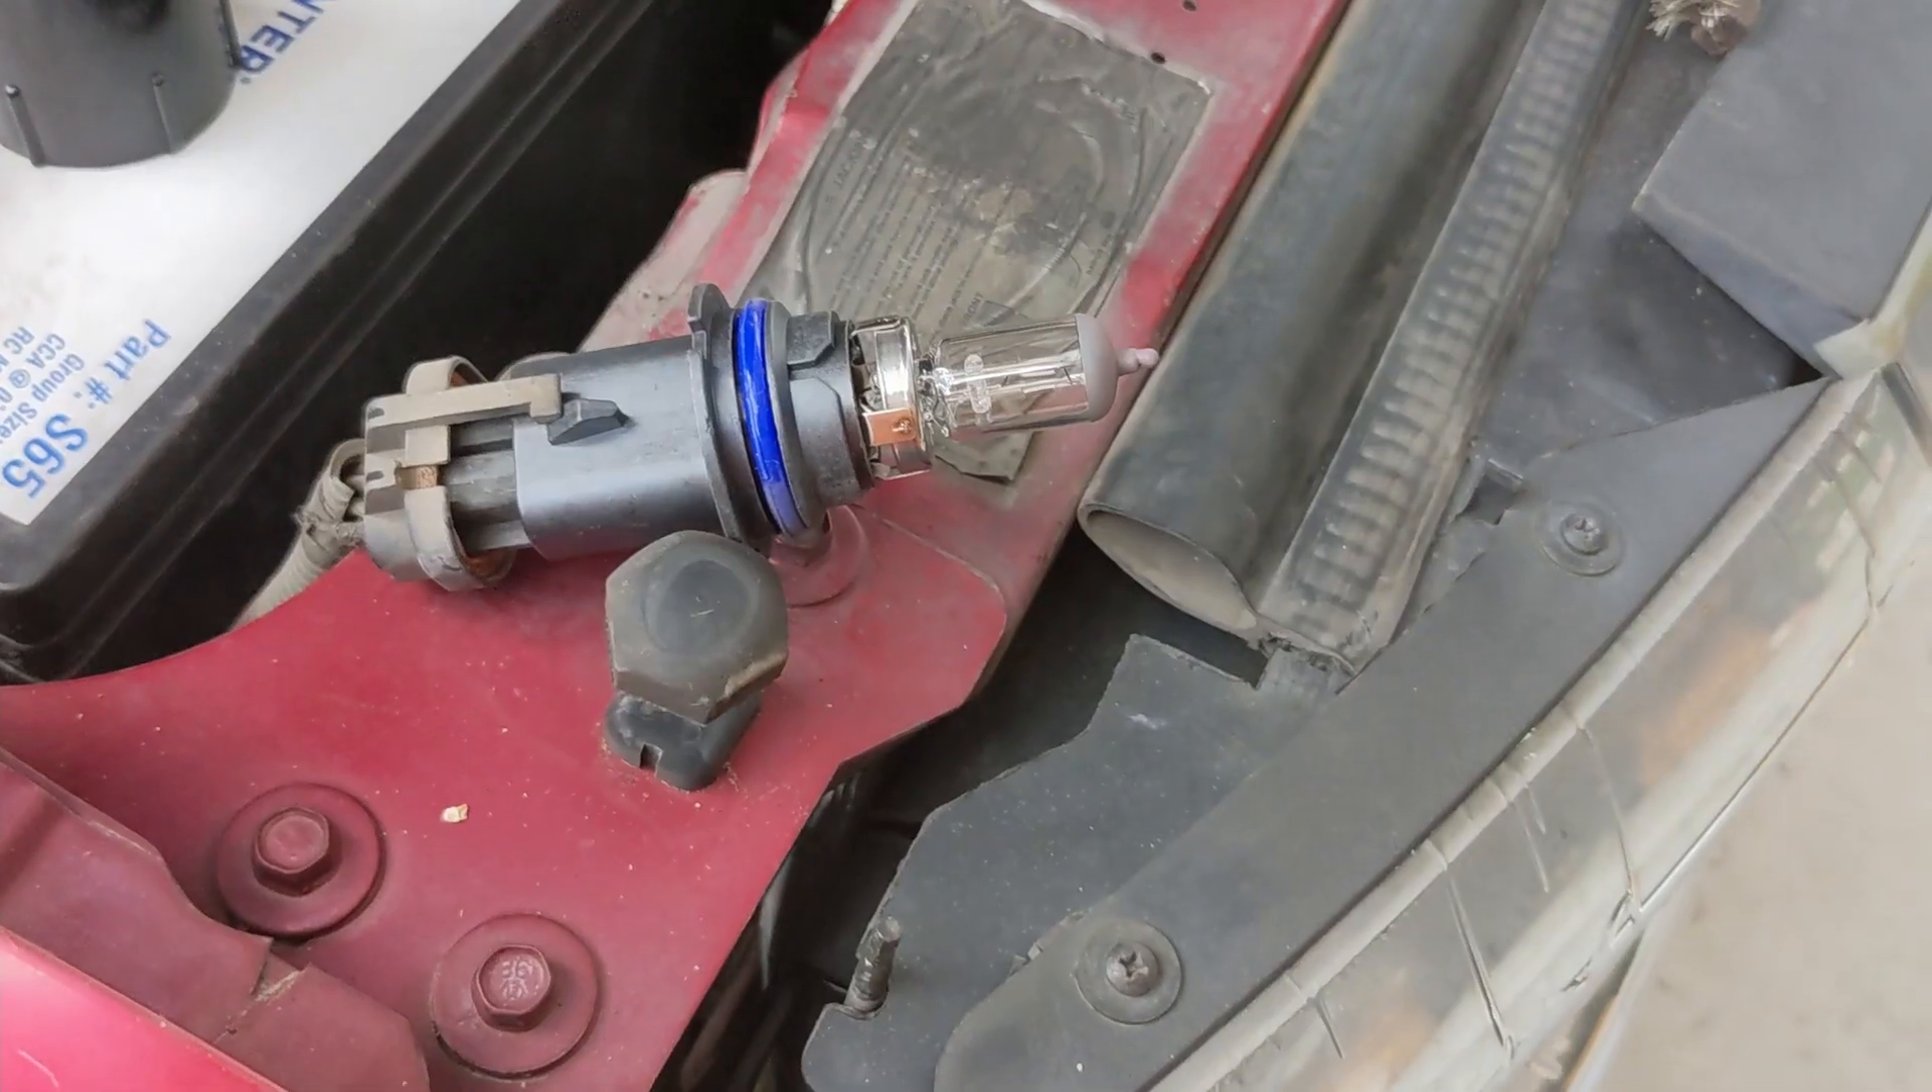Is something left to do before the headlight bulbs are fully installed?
Yes.